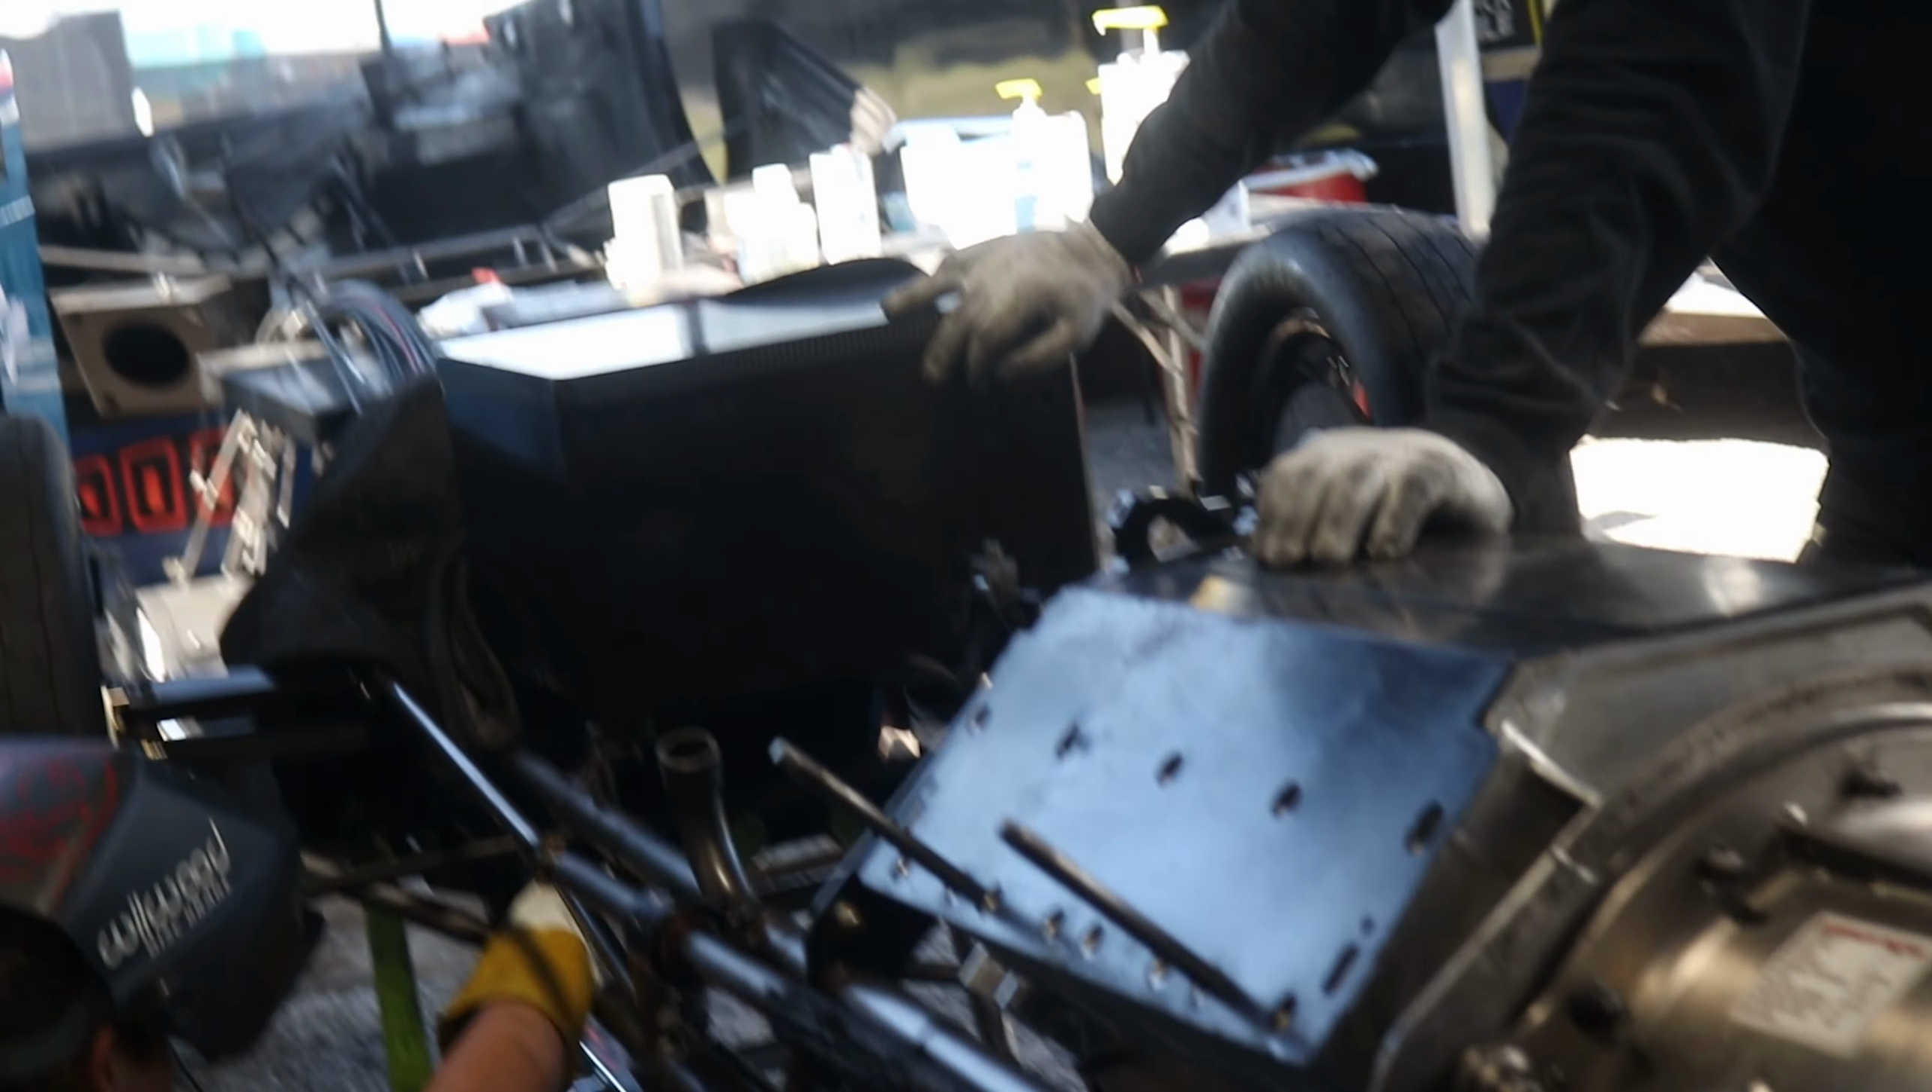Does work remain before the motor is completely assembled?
Yes.